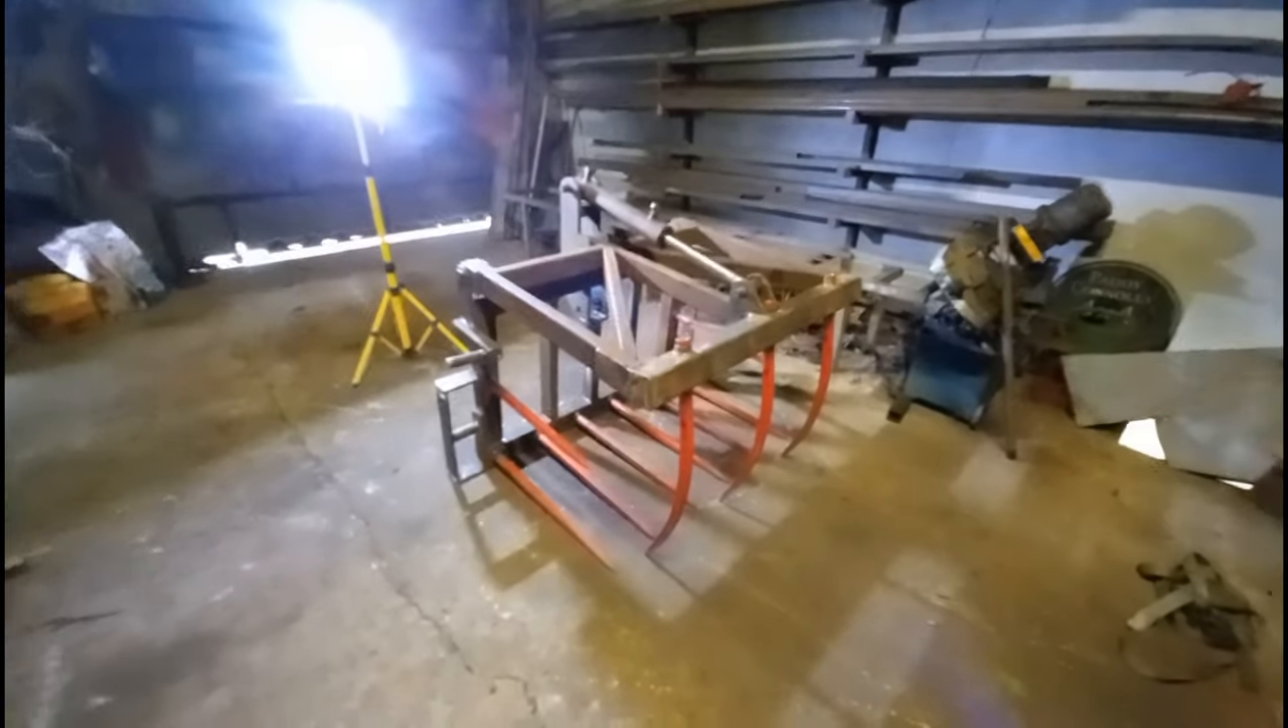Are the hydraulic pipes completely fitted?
No.